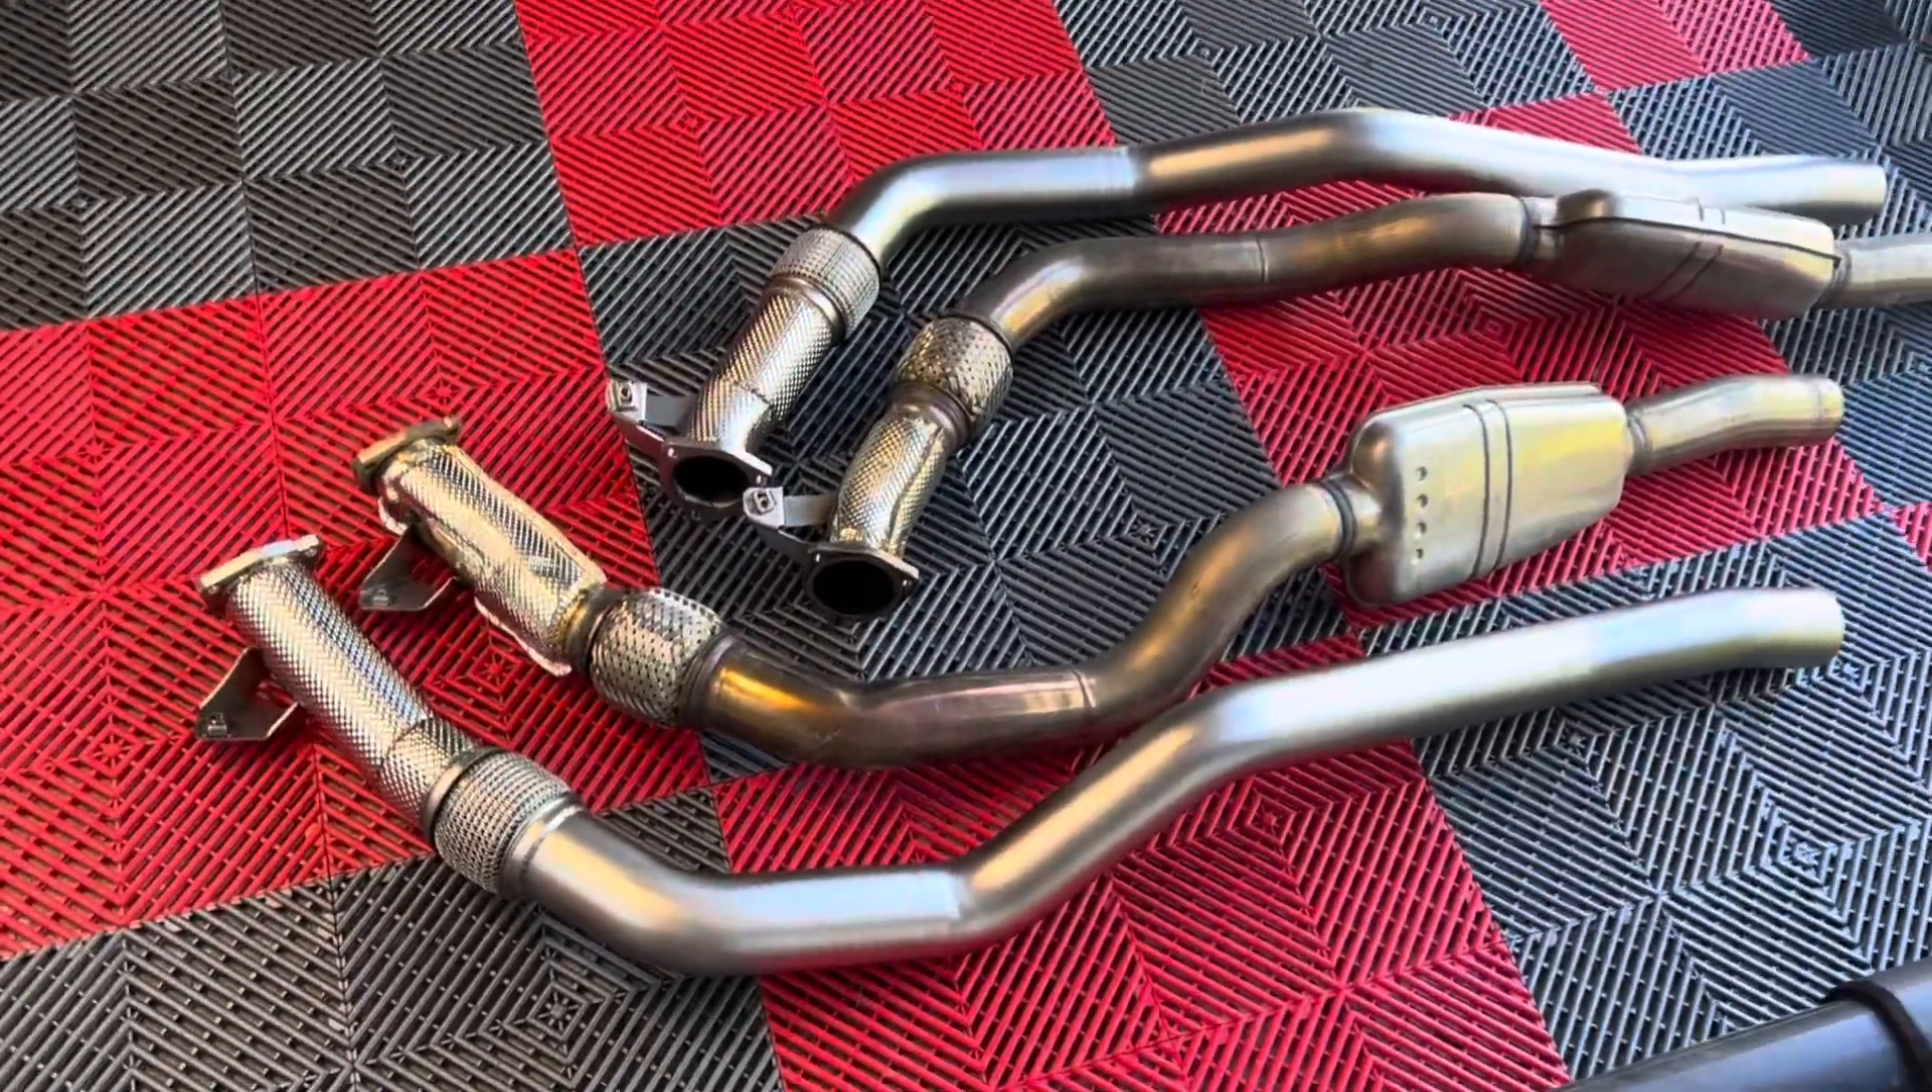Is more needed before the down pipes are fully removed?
No.